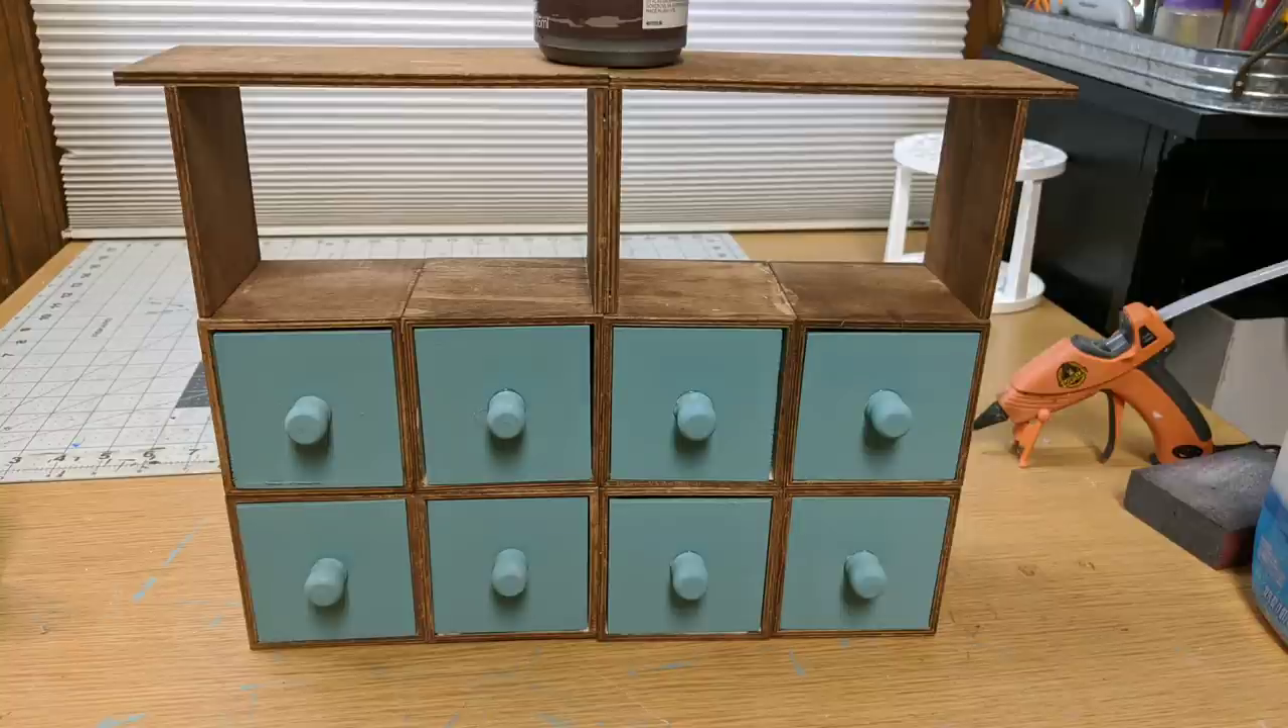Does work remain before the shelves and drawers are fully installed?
No.